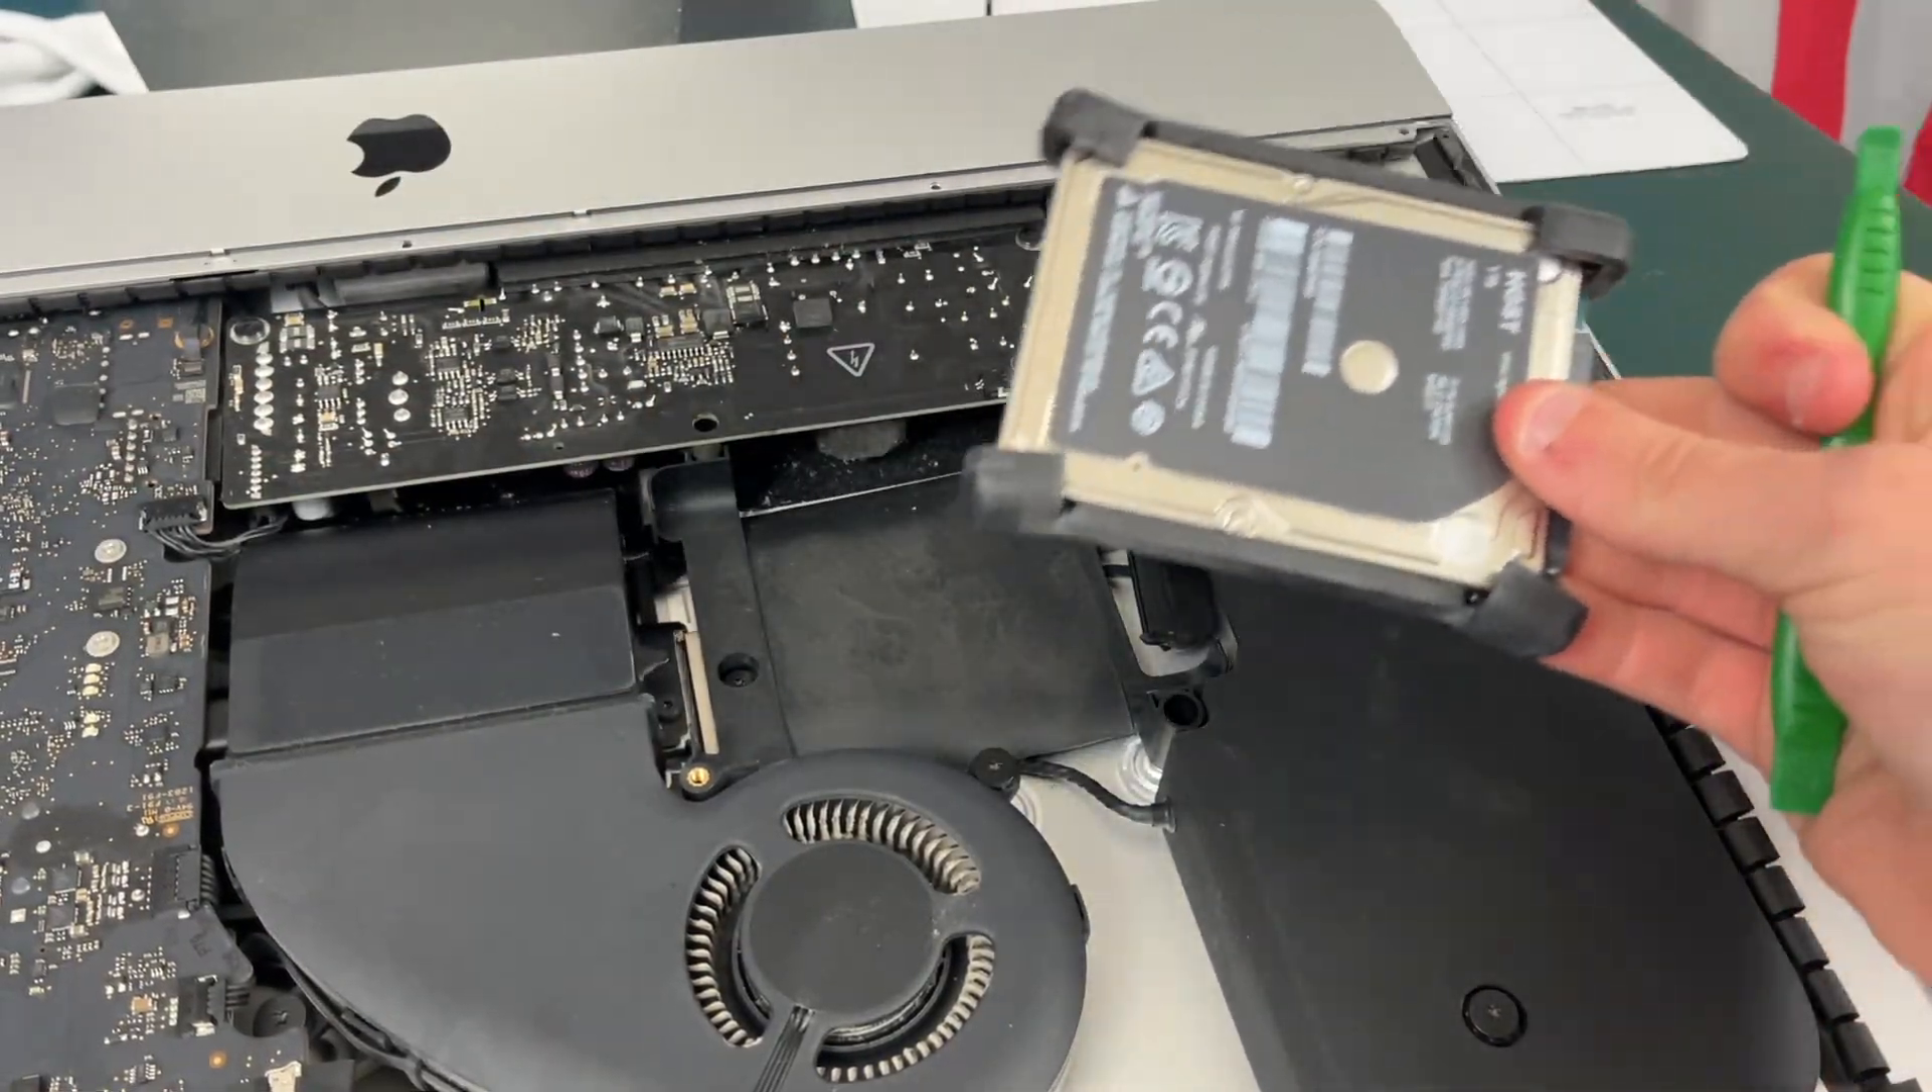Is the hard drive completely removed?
Yes.